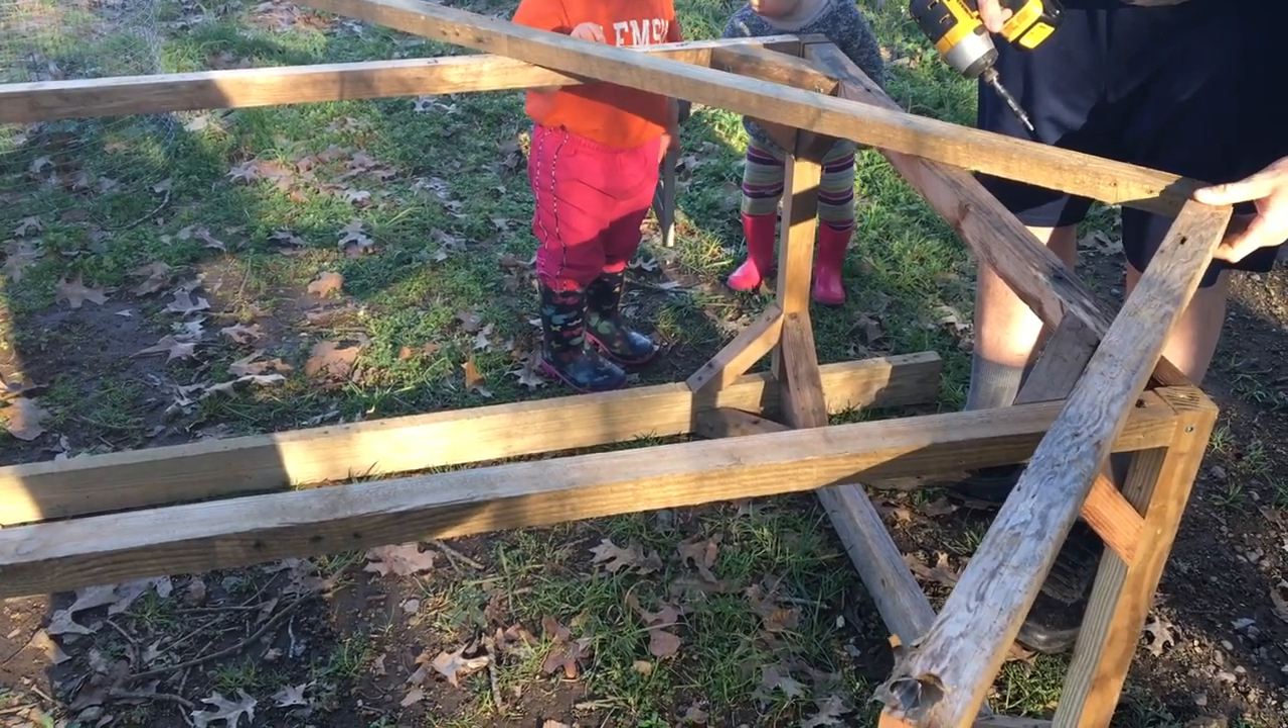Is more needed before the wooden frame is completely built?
Yes.